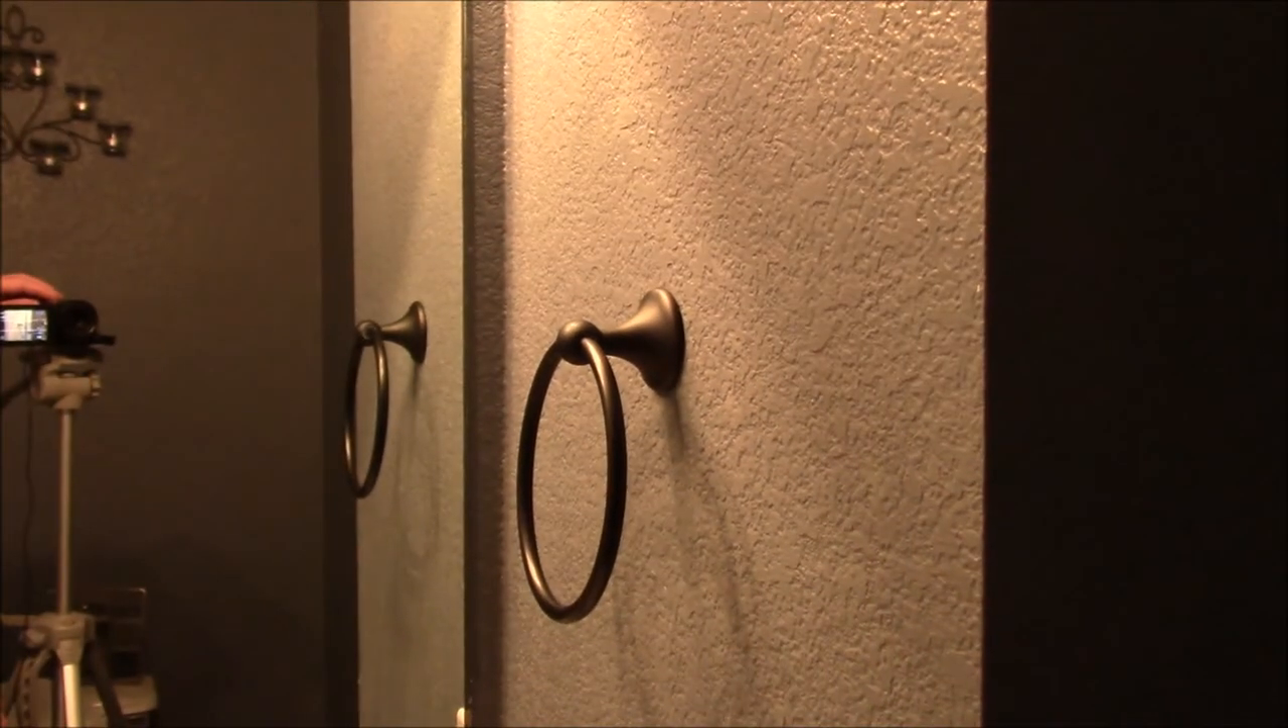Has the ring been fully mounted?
Yes.